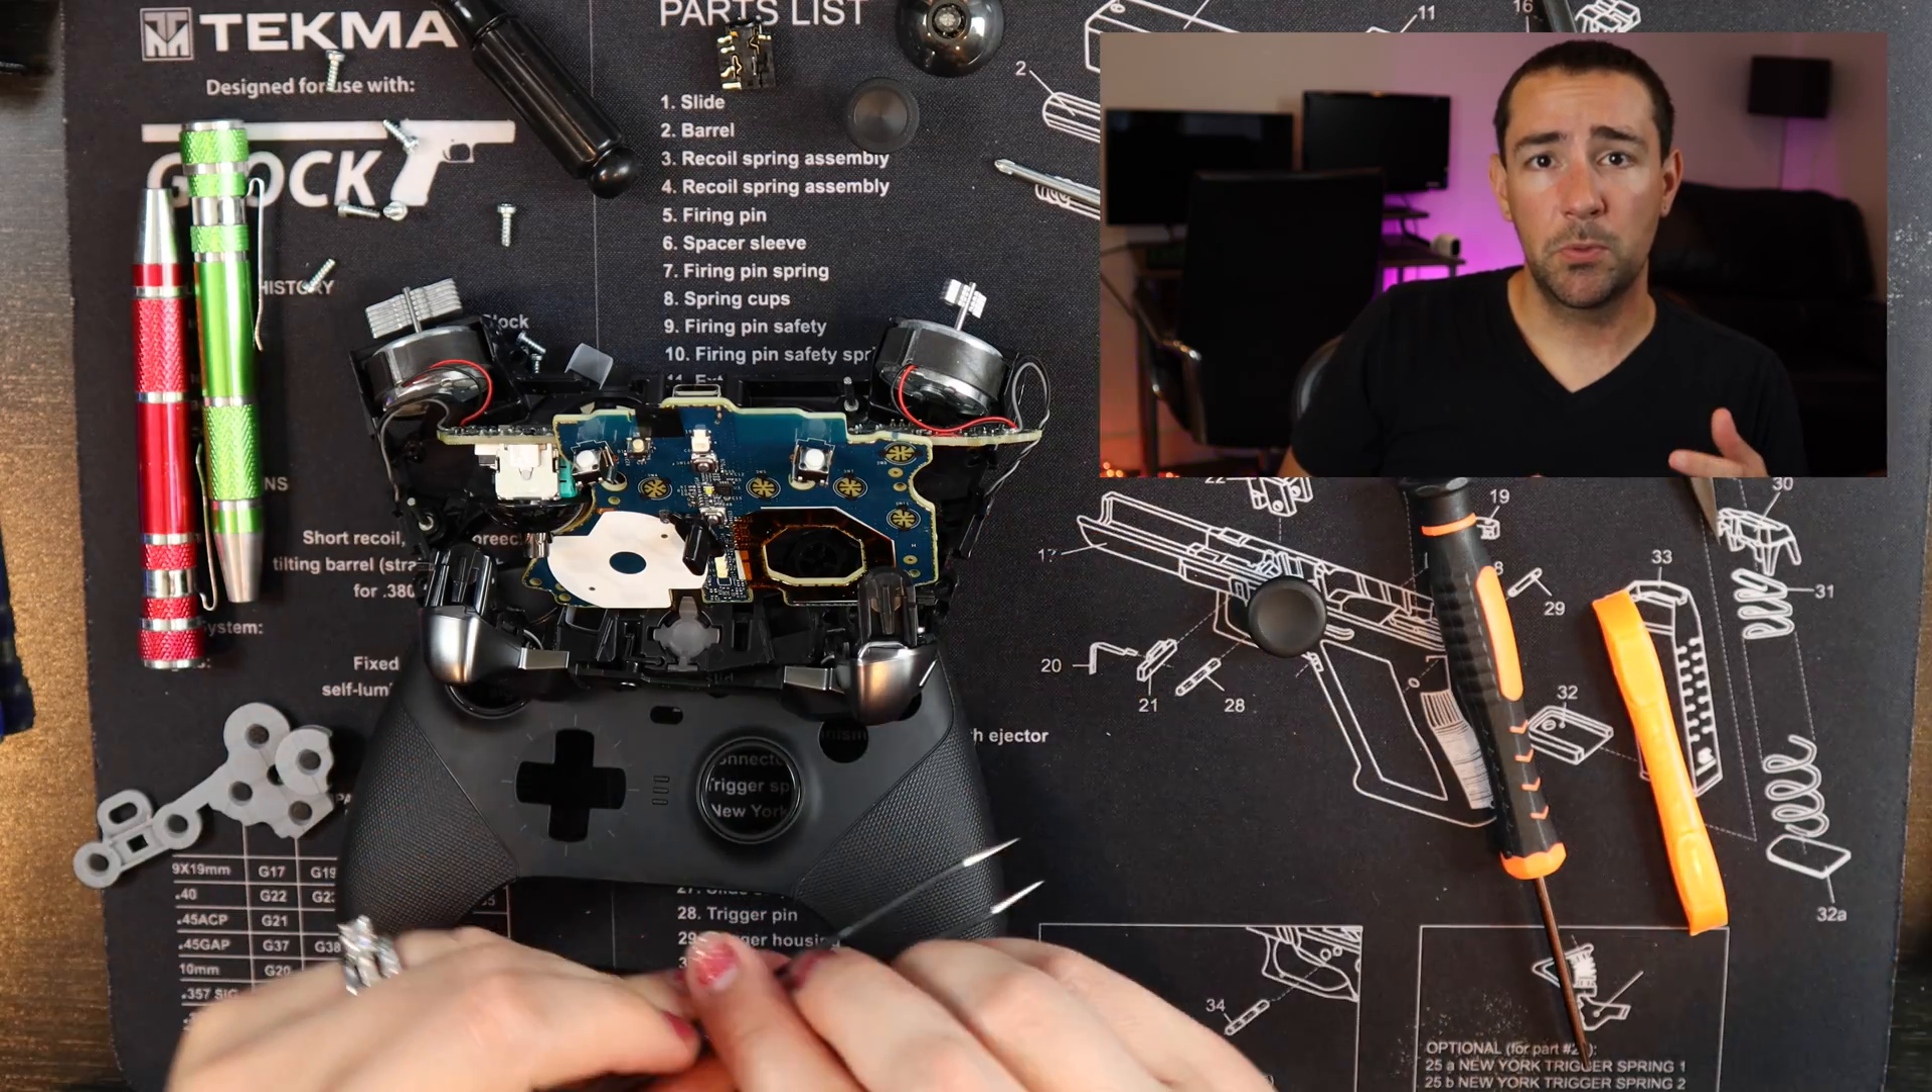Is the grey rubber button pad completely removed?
Yes.